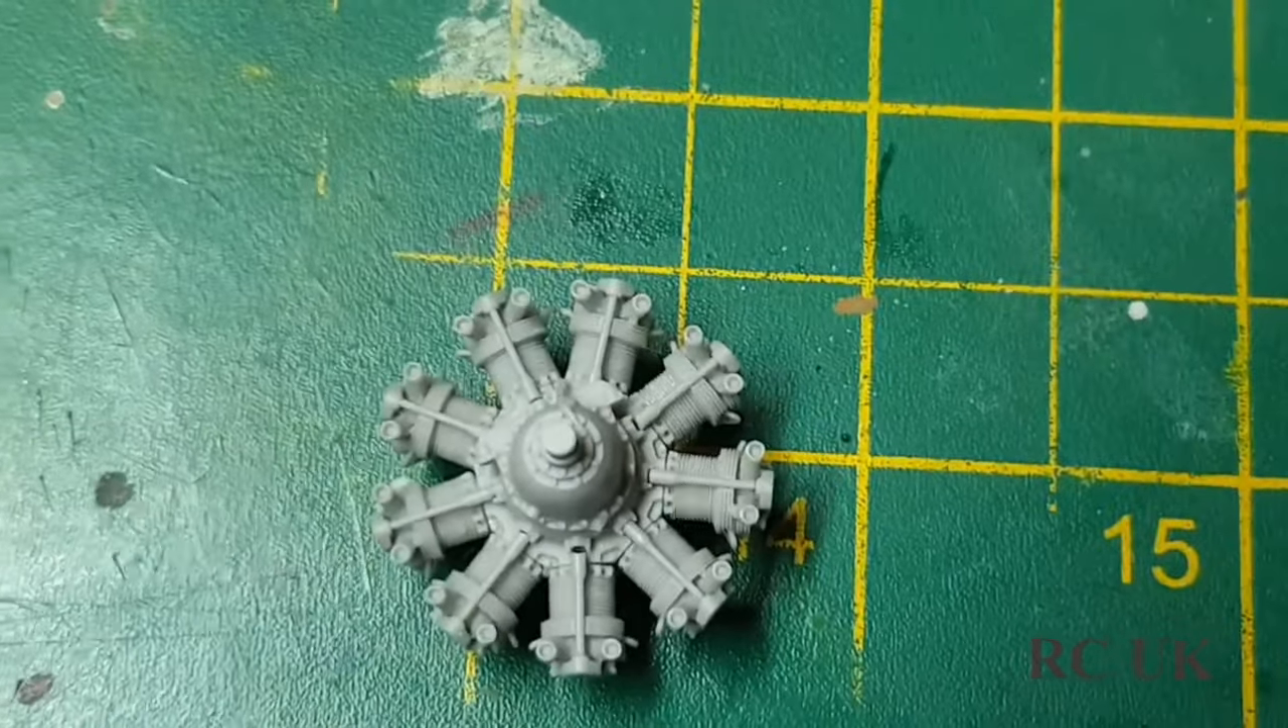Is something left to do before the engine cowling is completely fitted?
Yes.